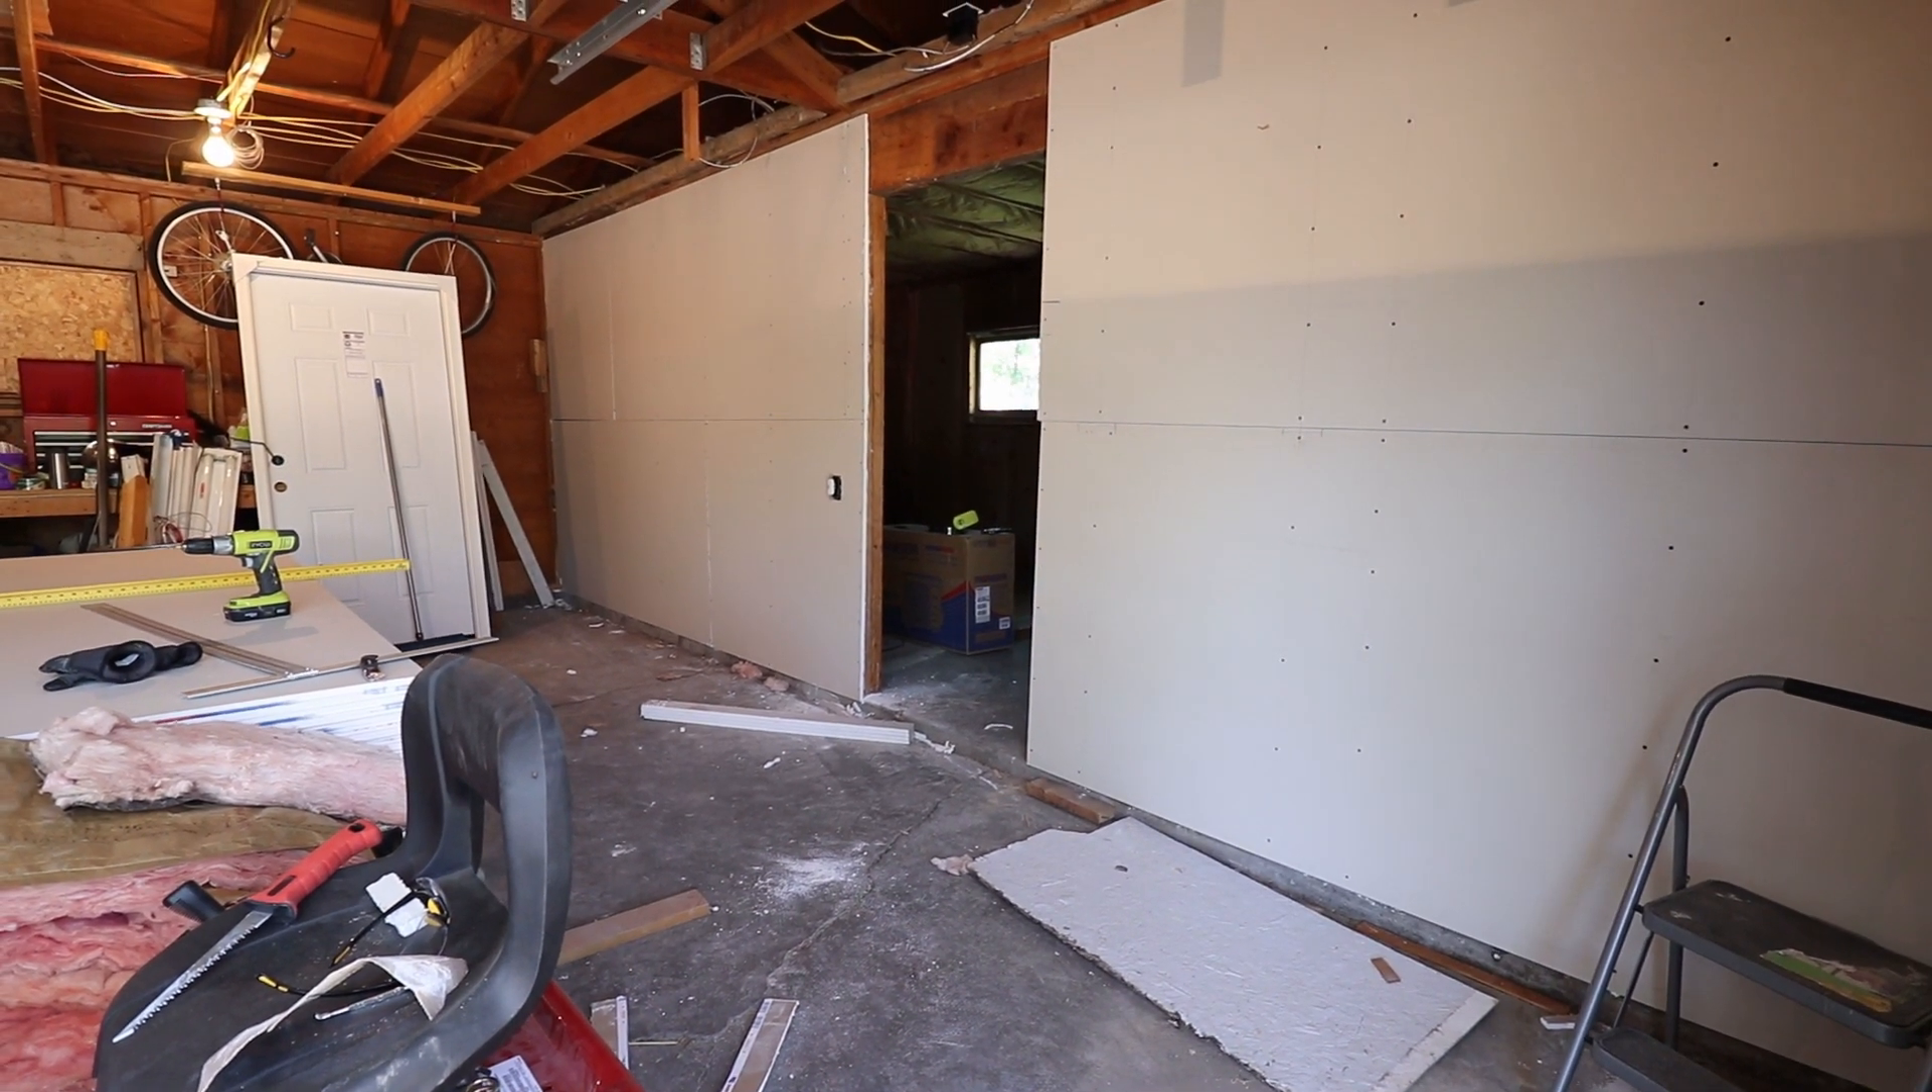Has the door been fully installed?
No.